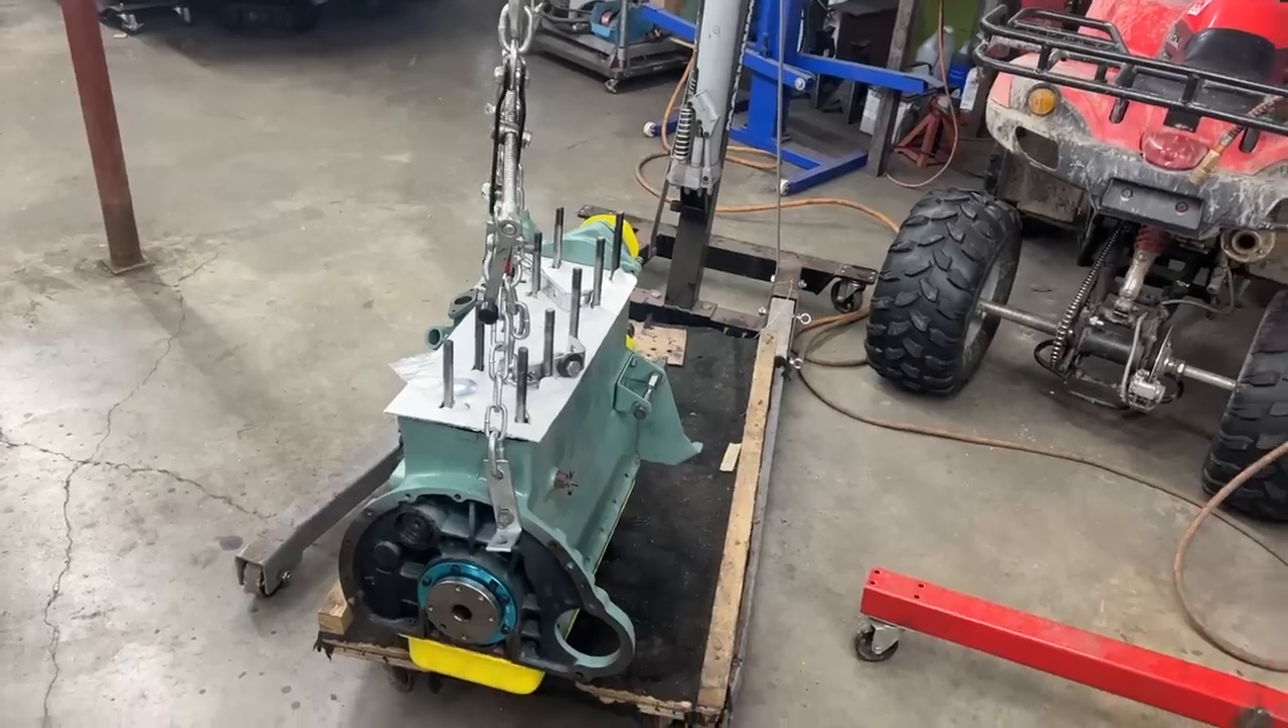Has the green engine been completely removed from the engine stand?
Yes.